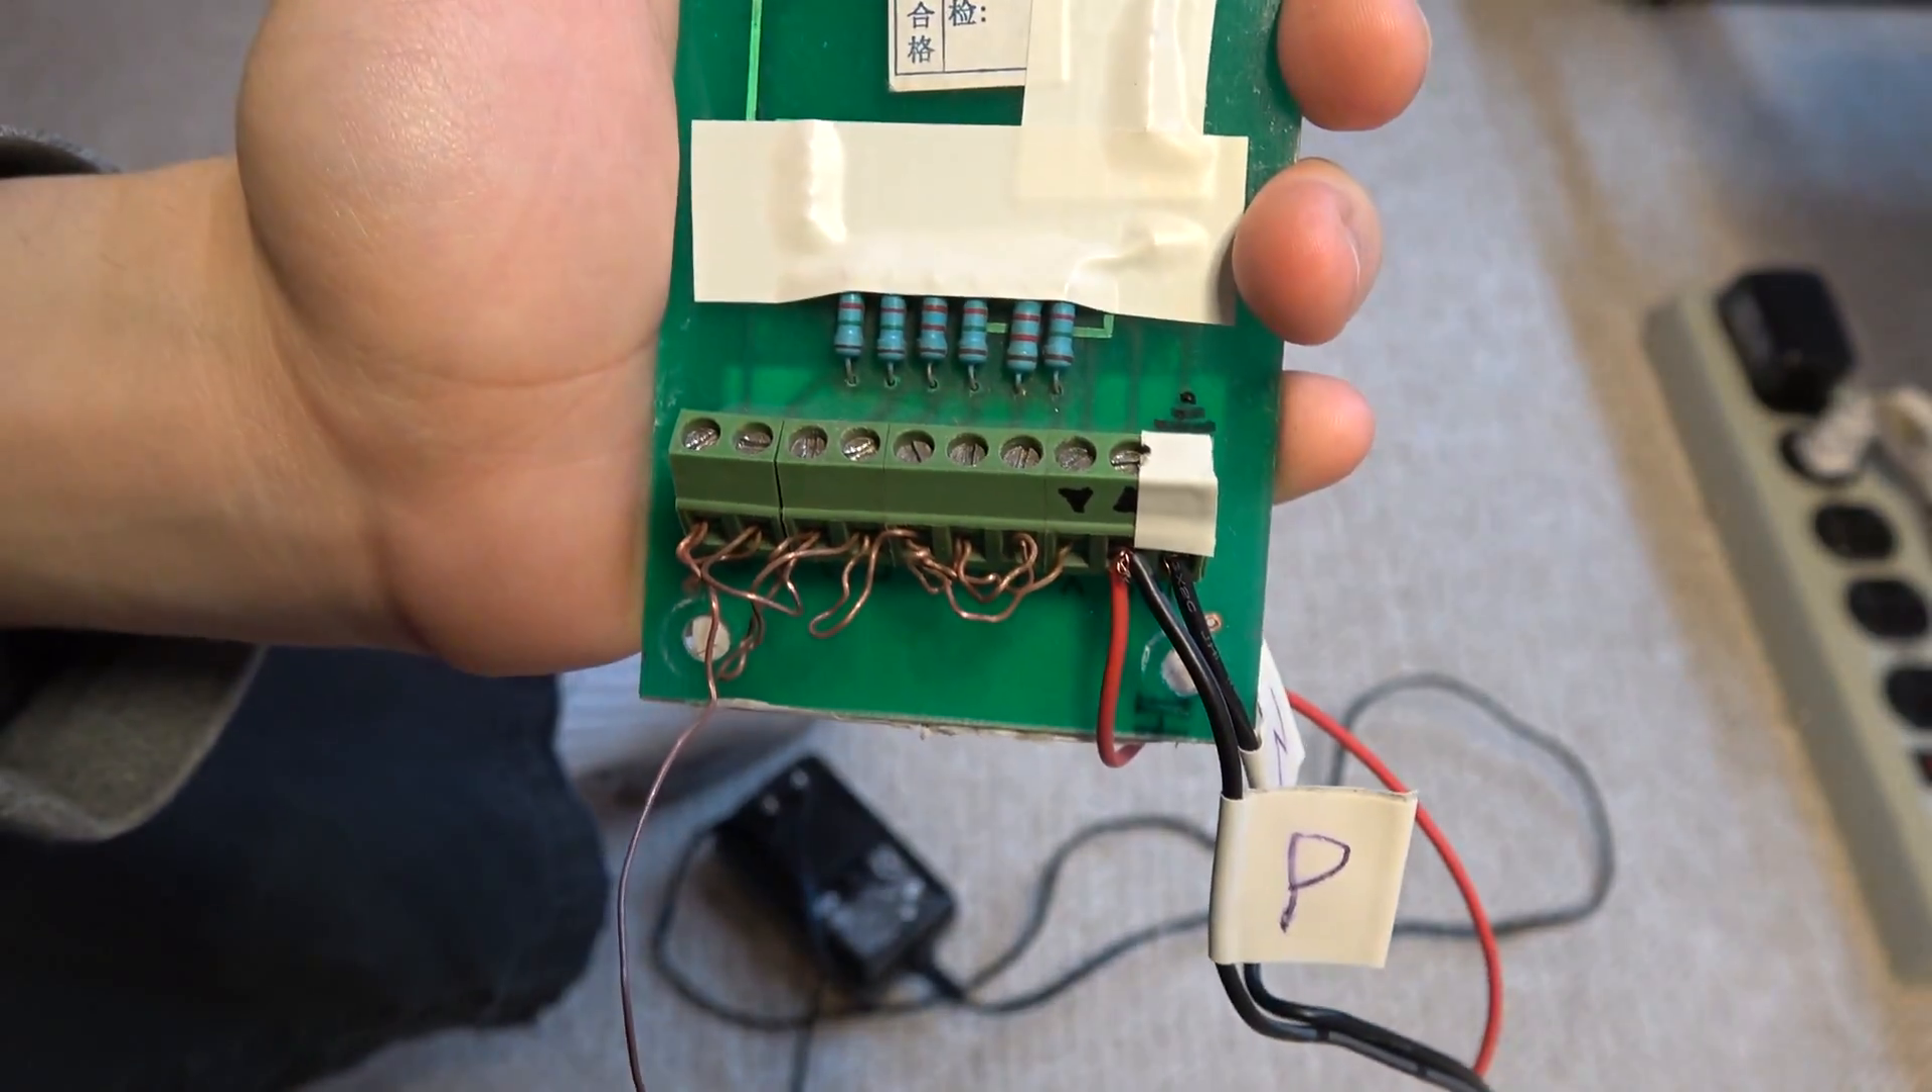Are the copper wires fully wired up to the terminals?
Yes.